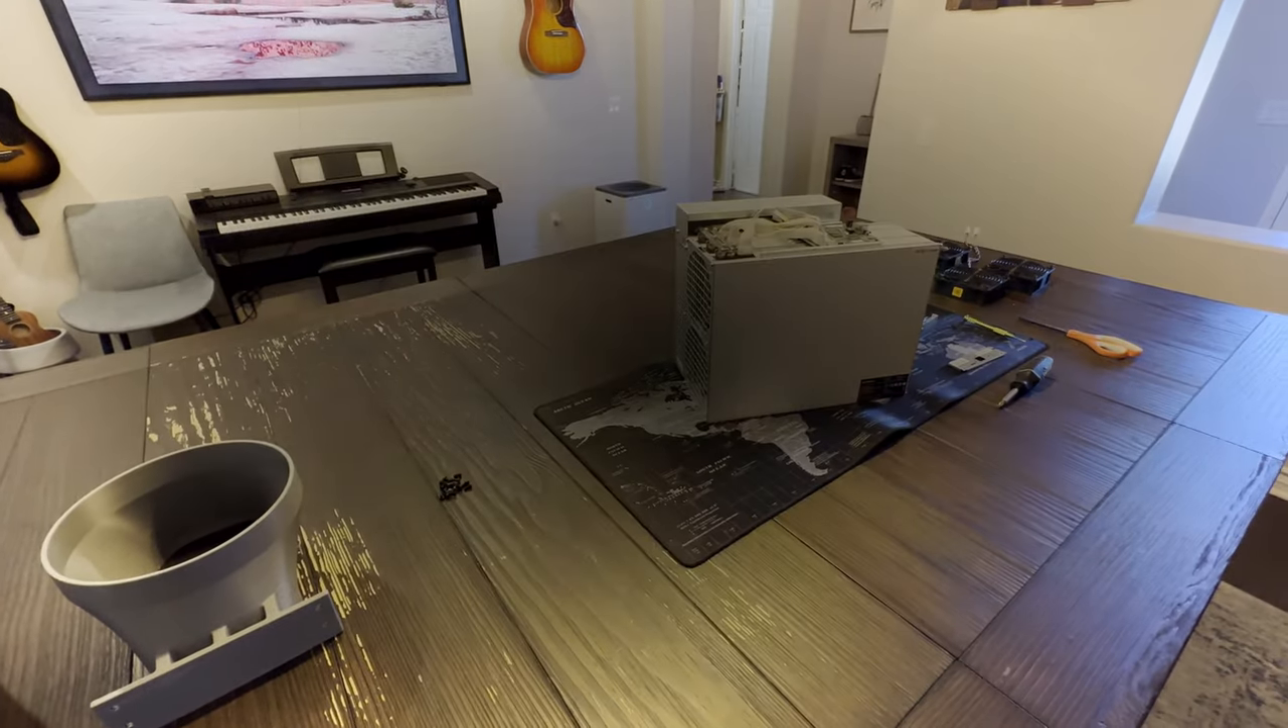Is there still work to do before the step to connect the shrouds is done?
Yes.